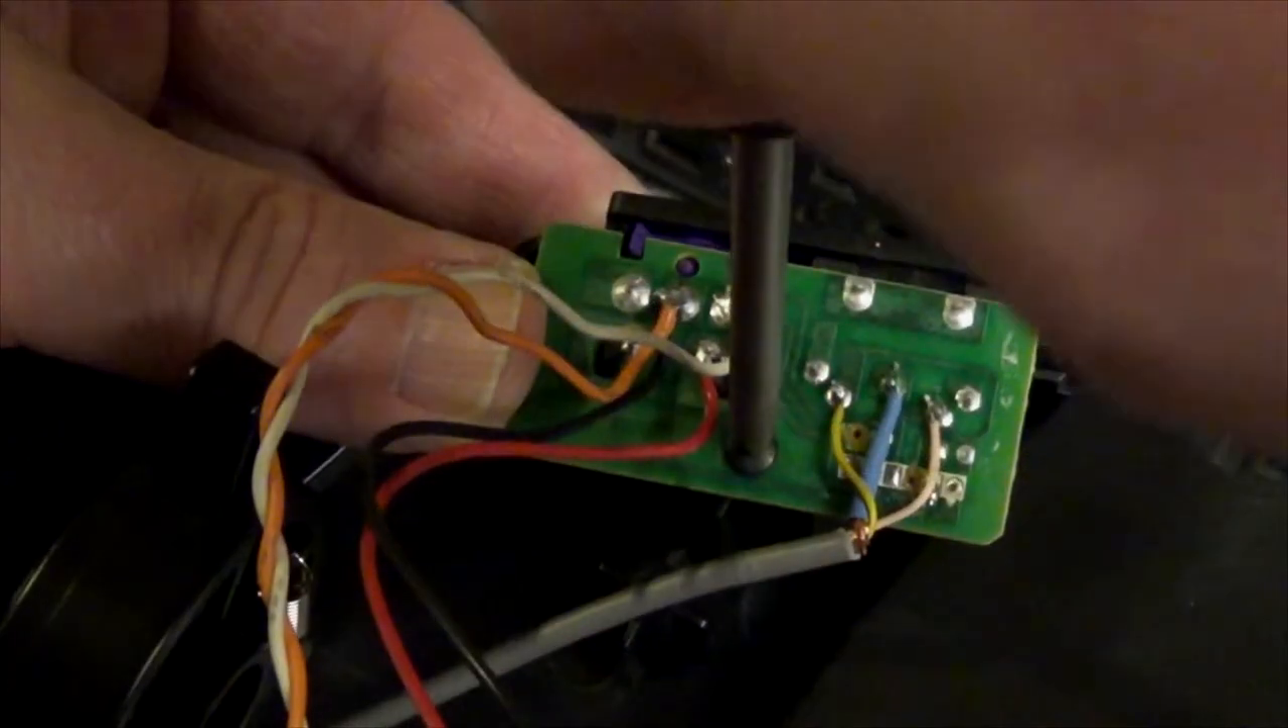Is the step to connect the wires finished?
Yes.